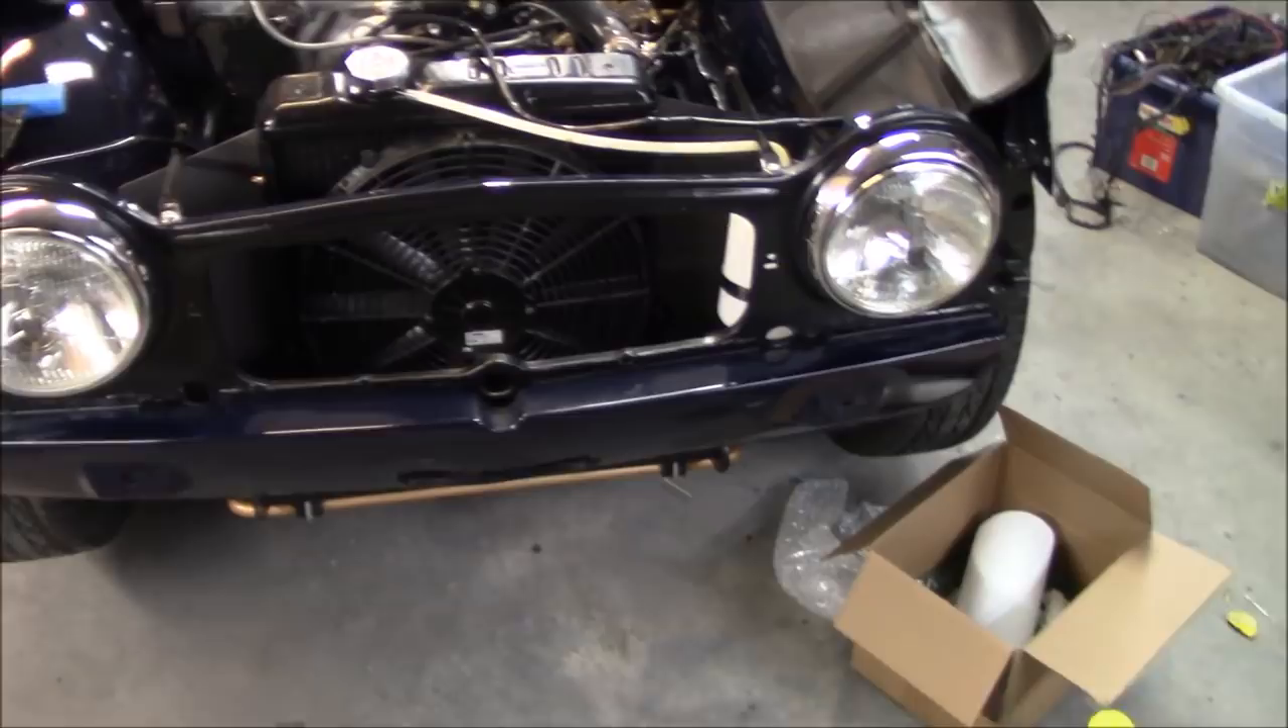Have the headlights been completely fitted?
Yes.